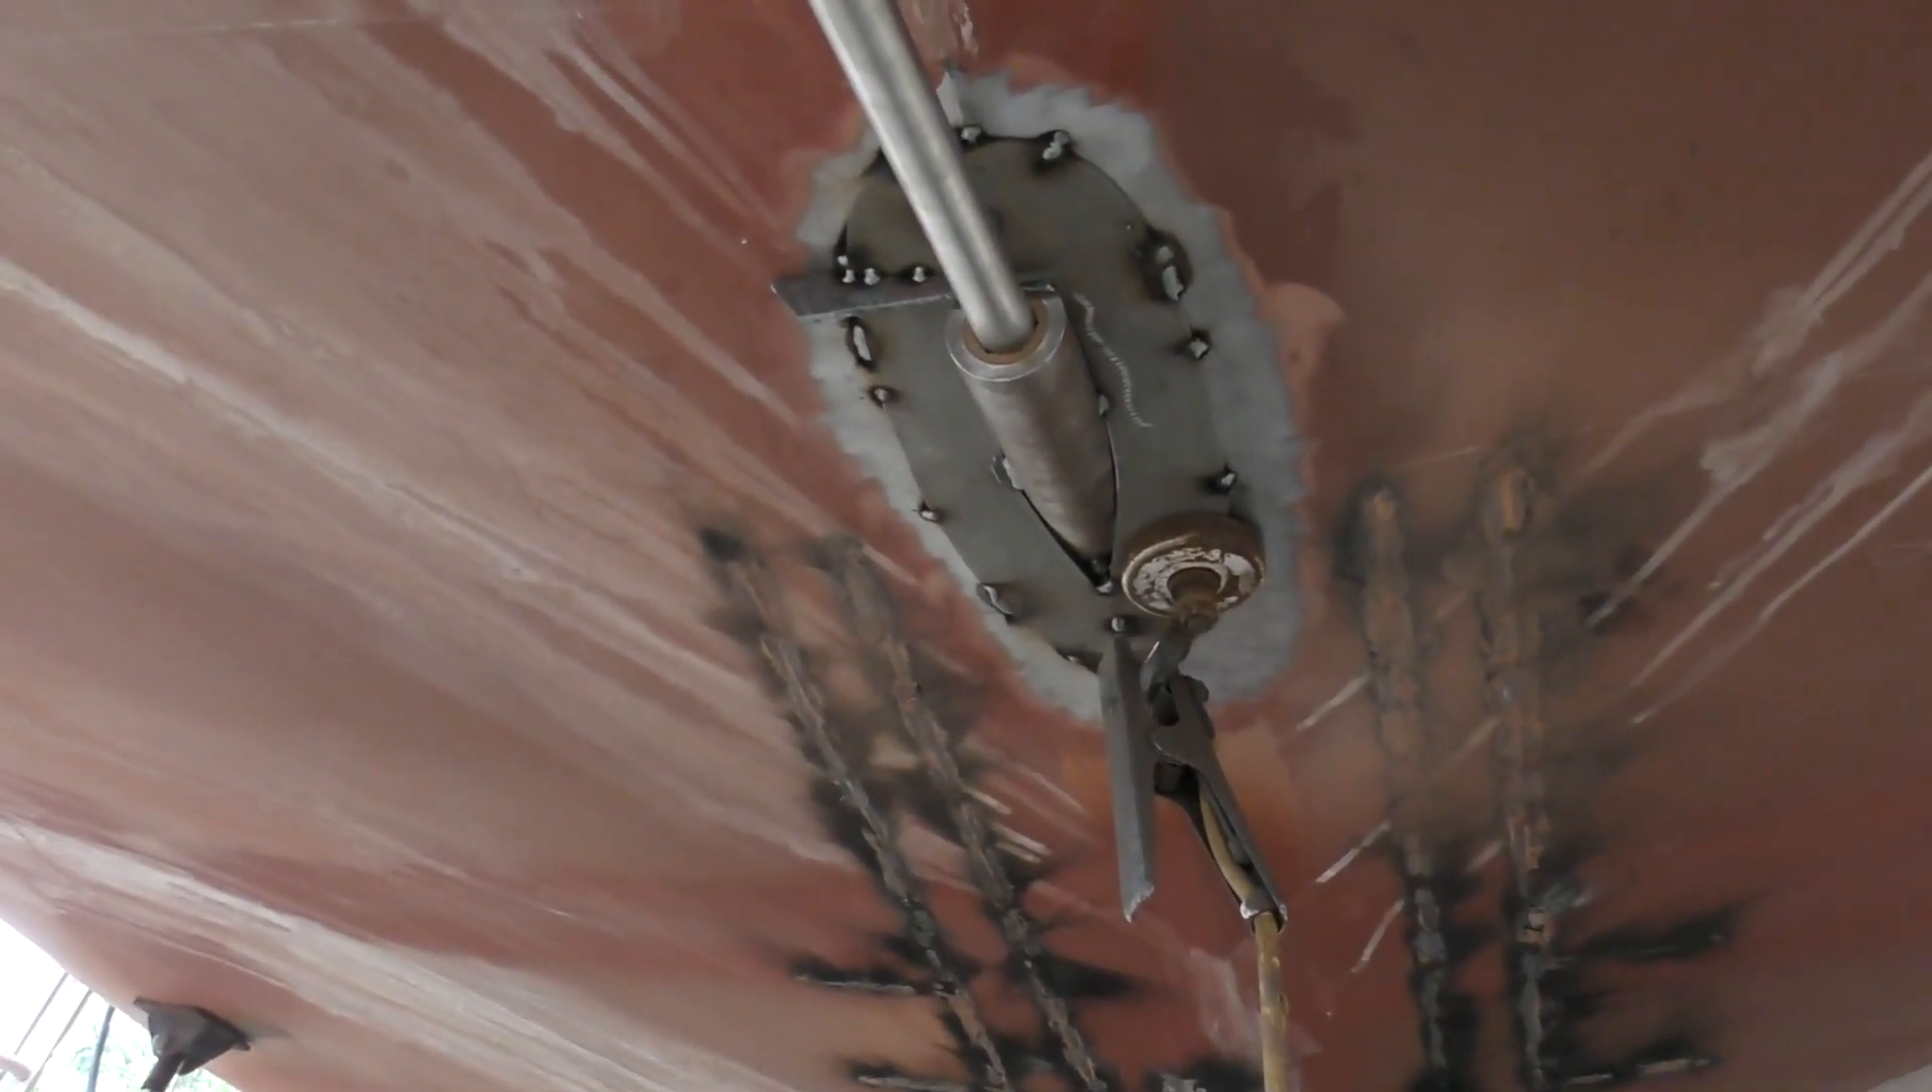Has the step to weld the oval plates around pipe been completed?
No.